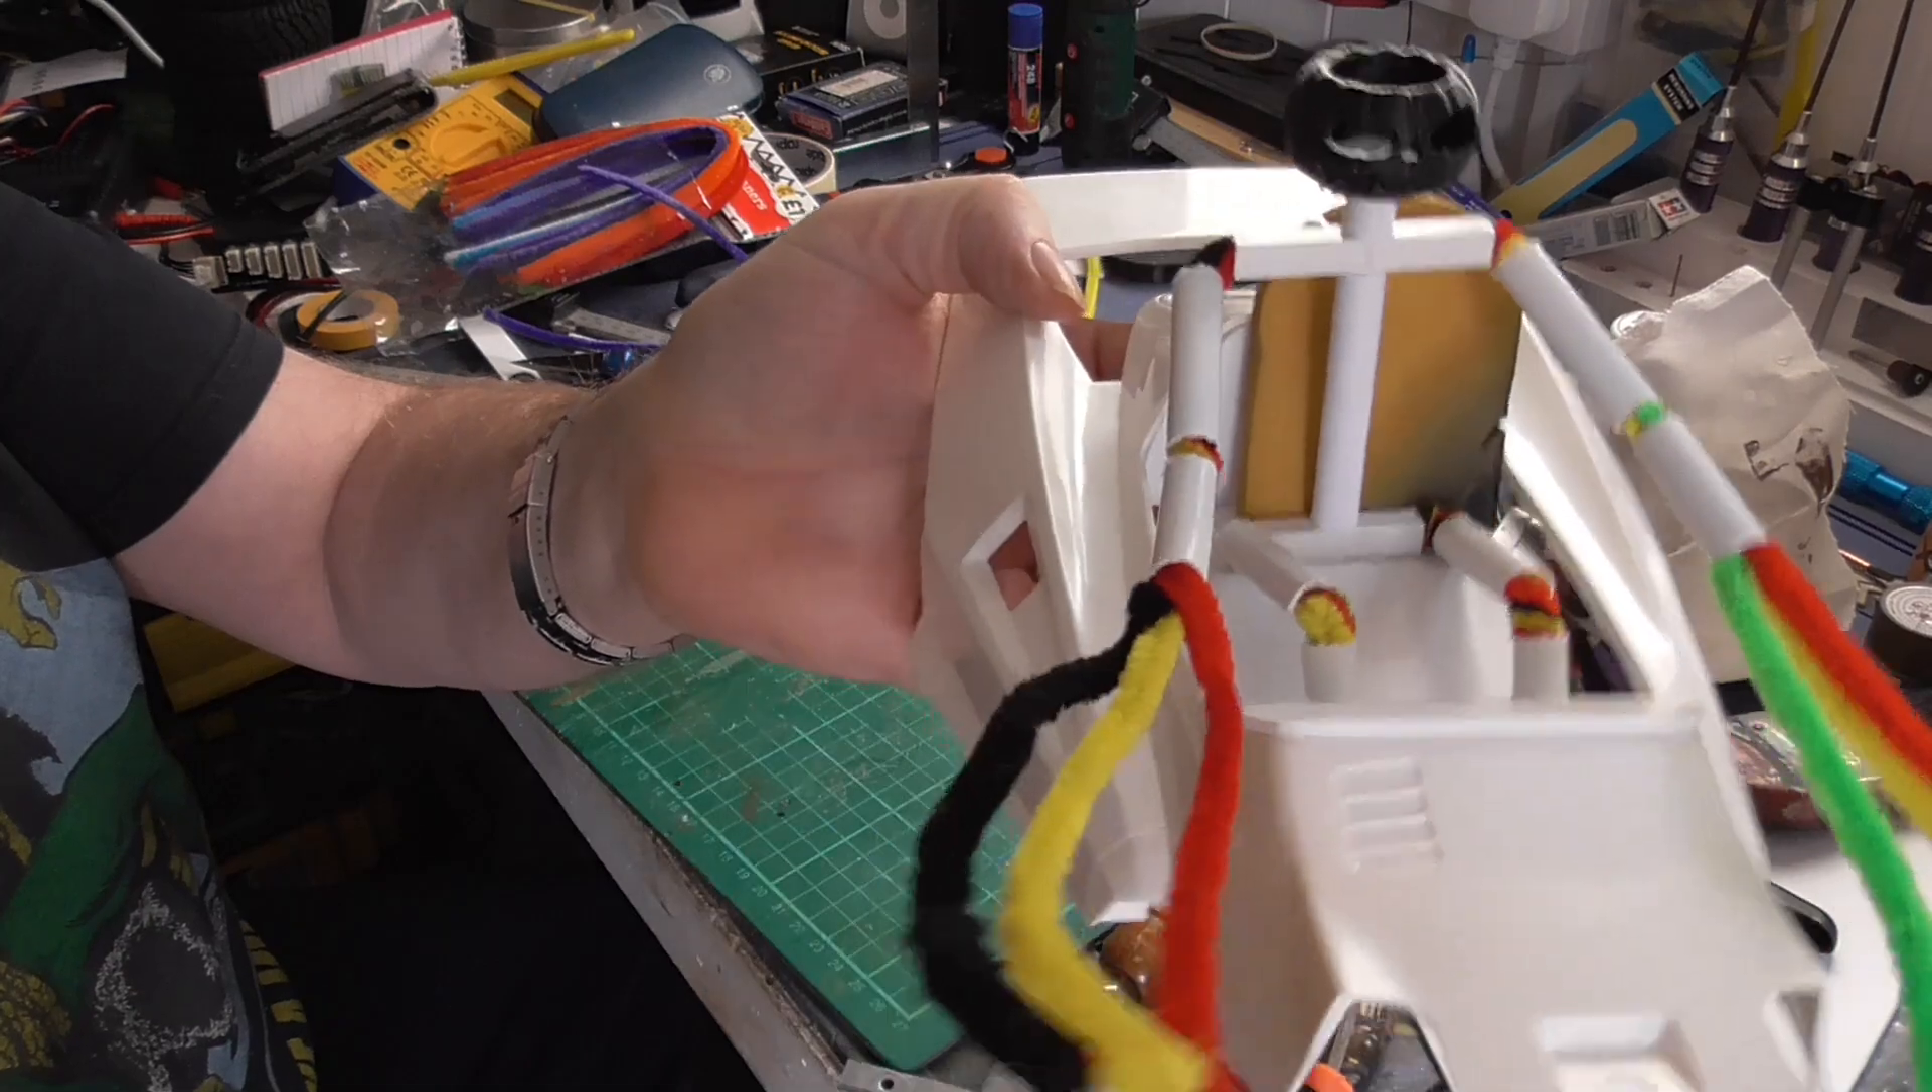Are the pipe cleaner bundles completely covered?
No.